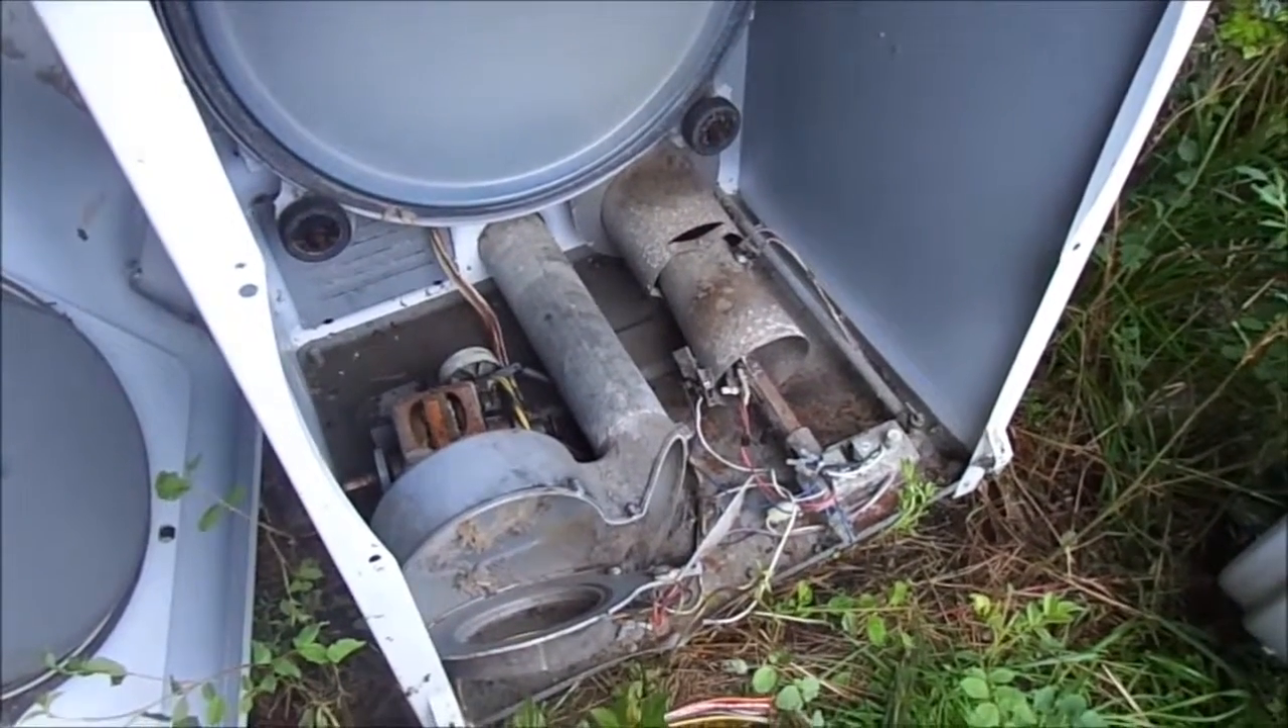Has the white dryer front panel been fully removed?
Yes.